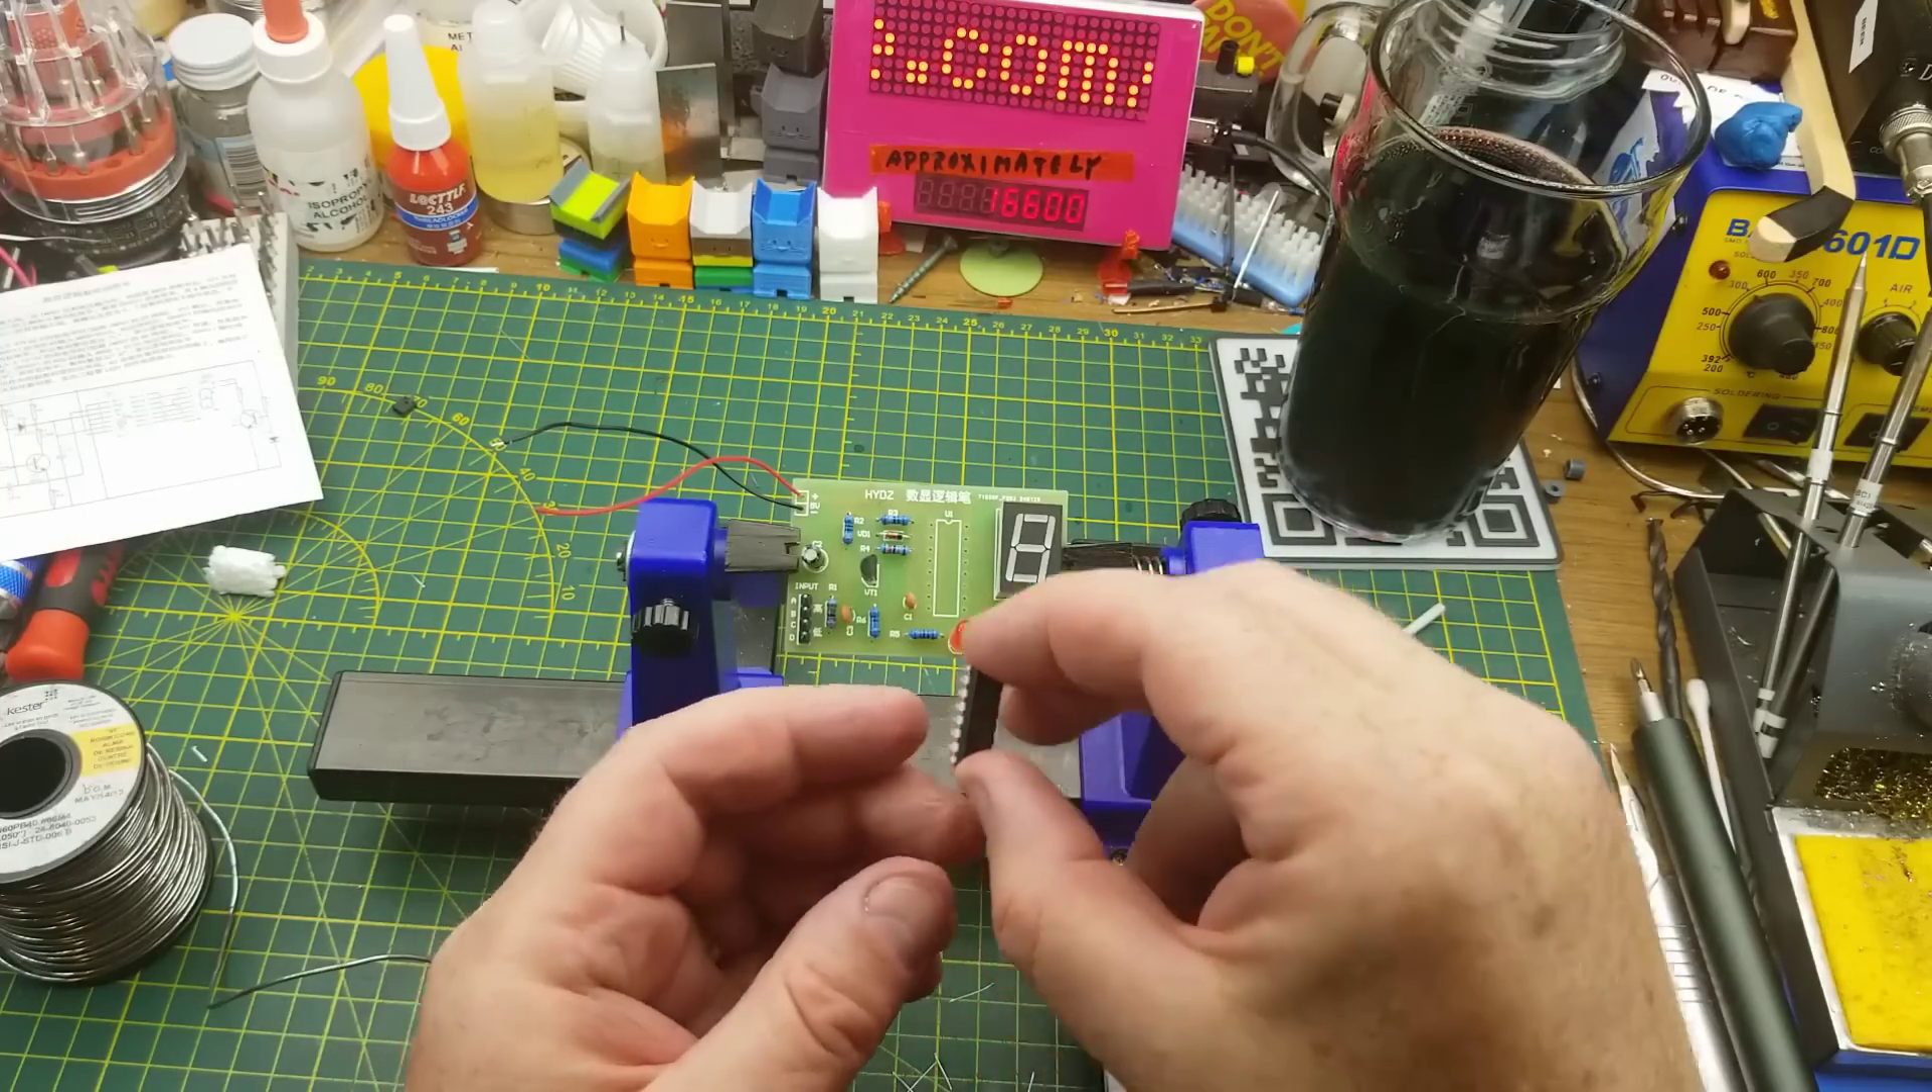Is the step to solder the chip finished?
No.